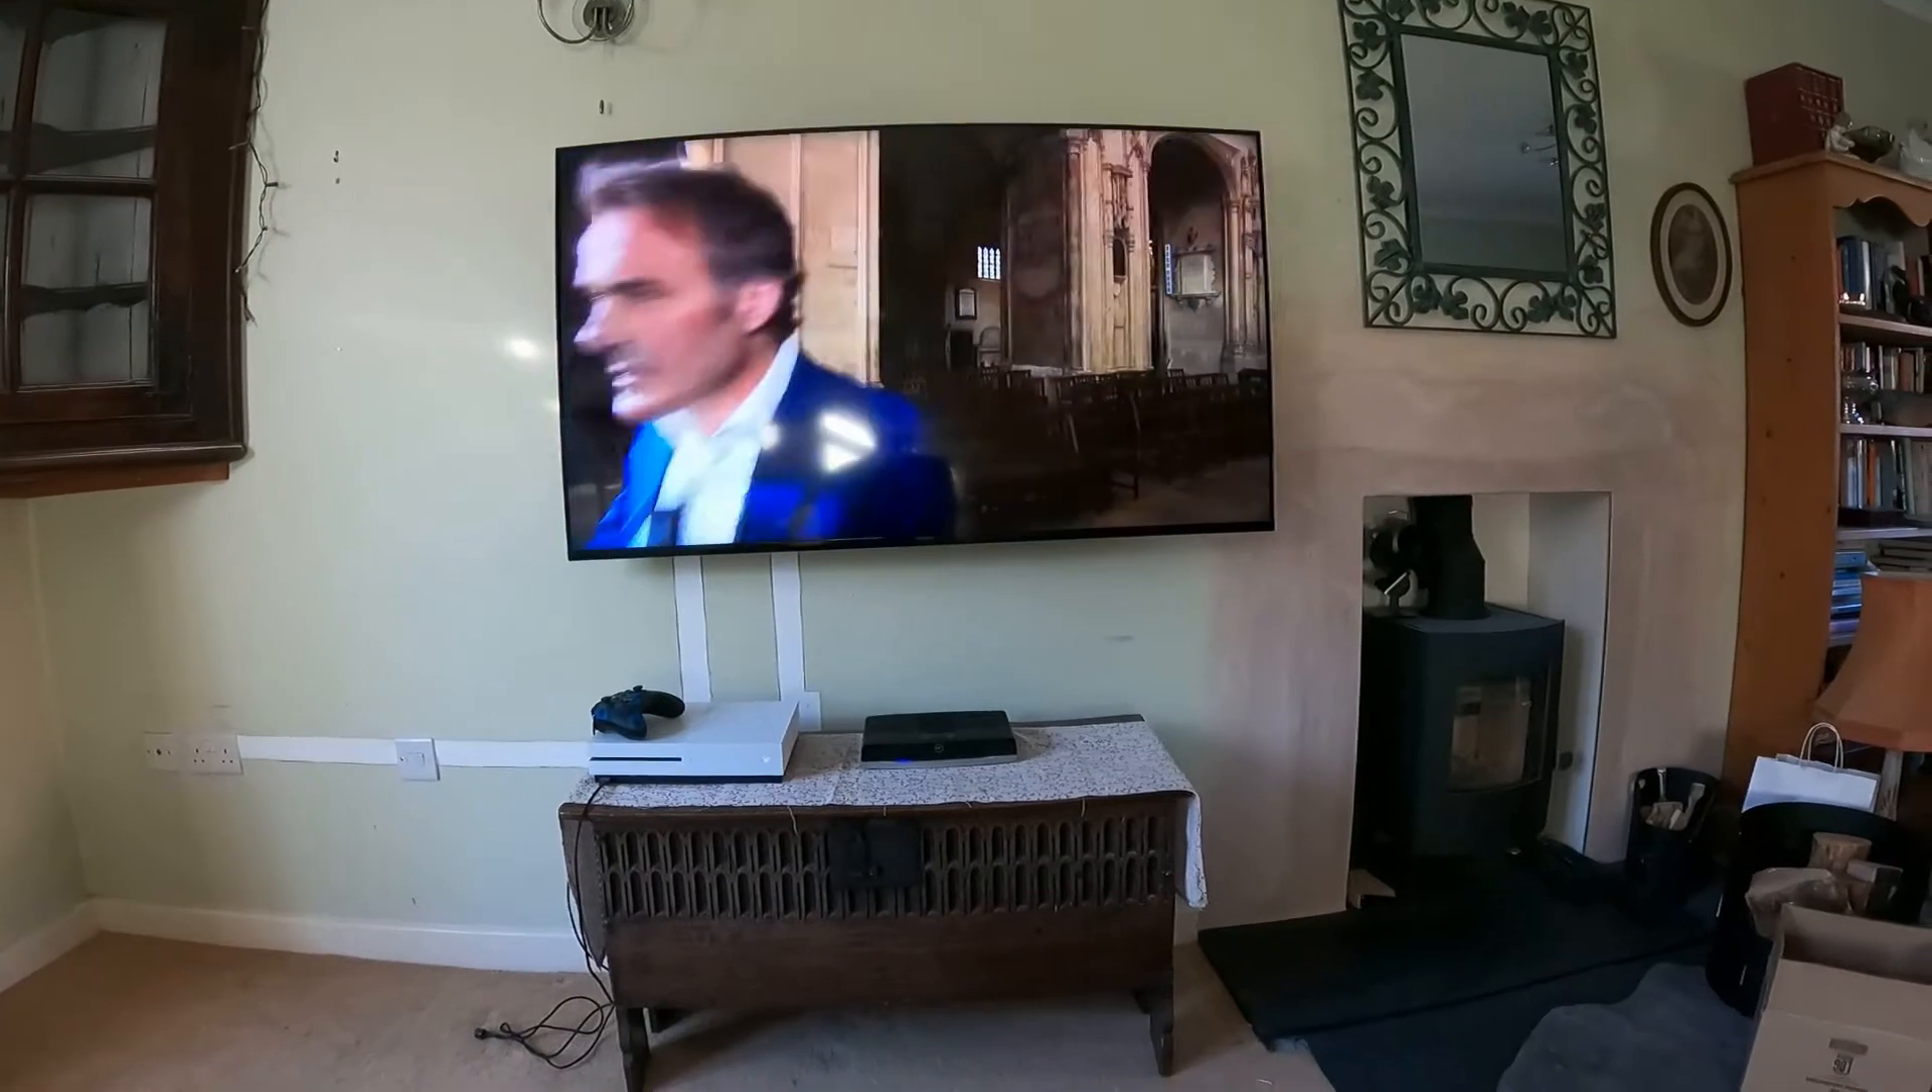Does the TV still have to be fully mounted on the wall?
No.